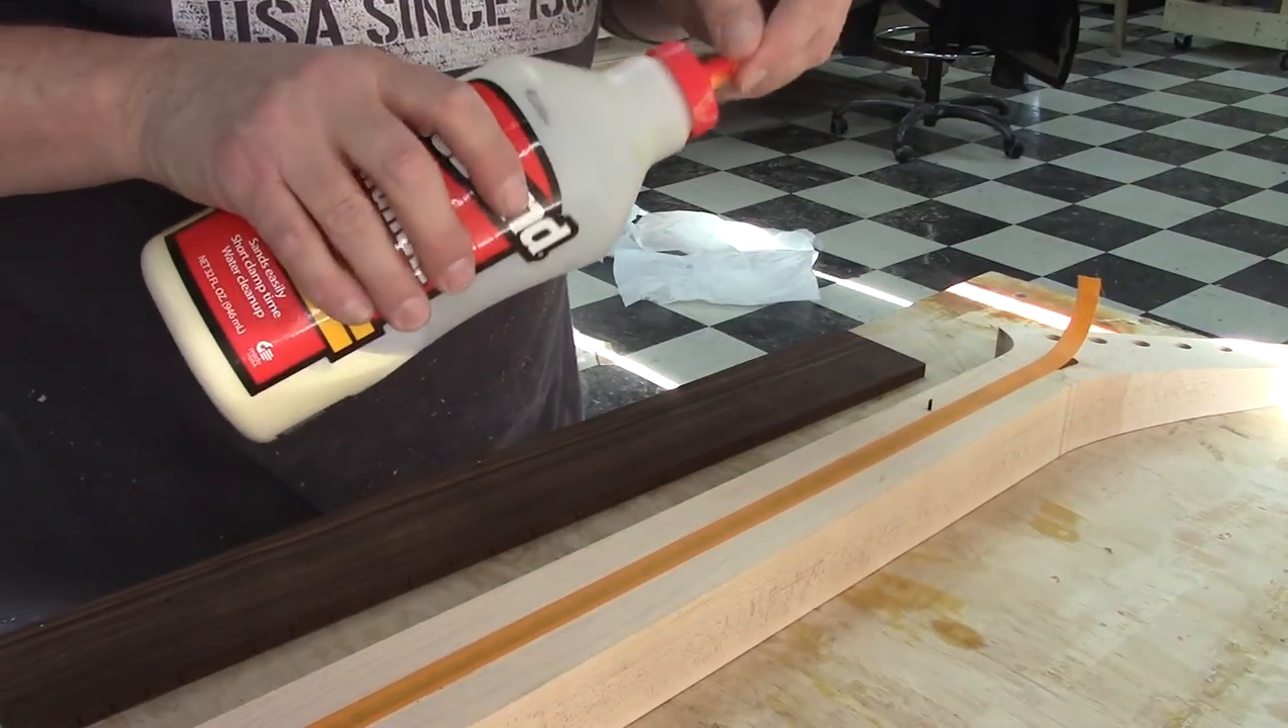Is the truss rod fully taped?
Yes.